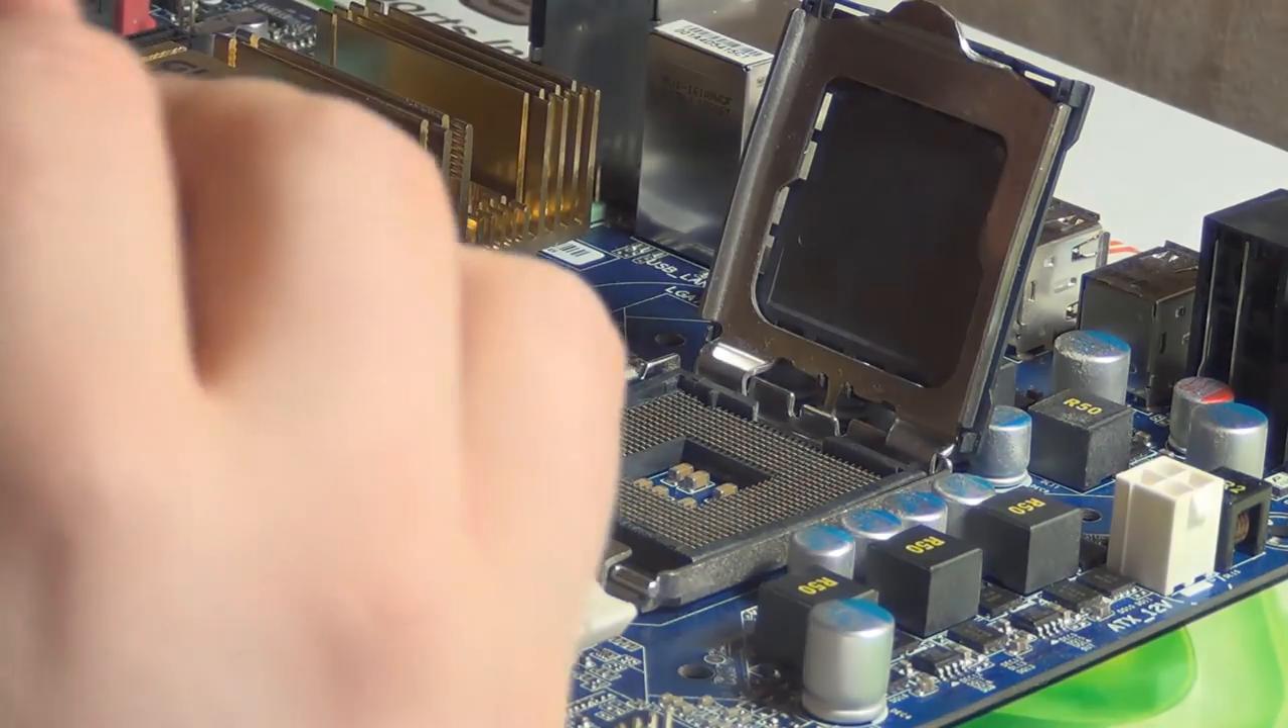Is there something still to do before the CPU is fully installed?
Yes.